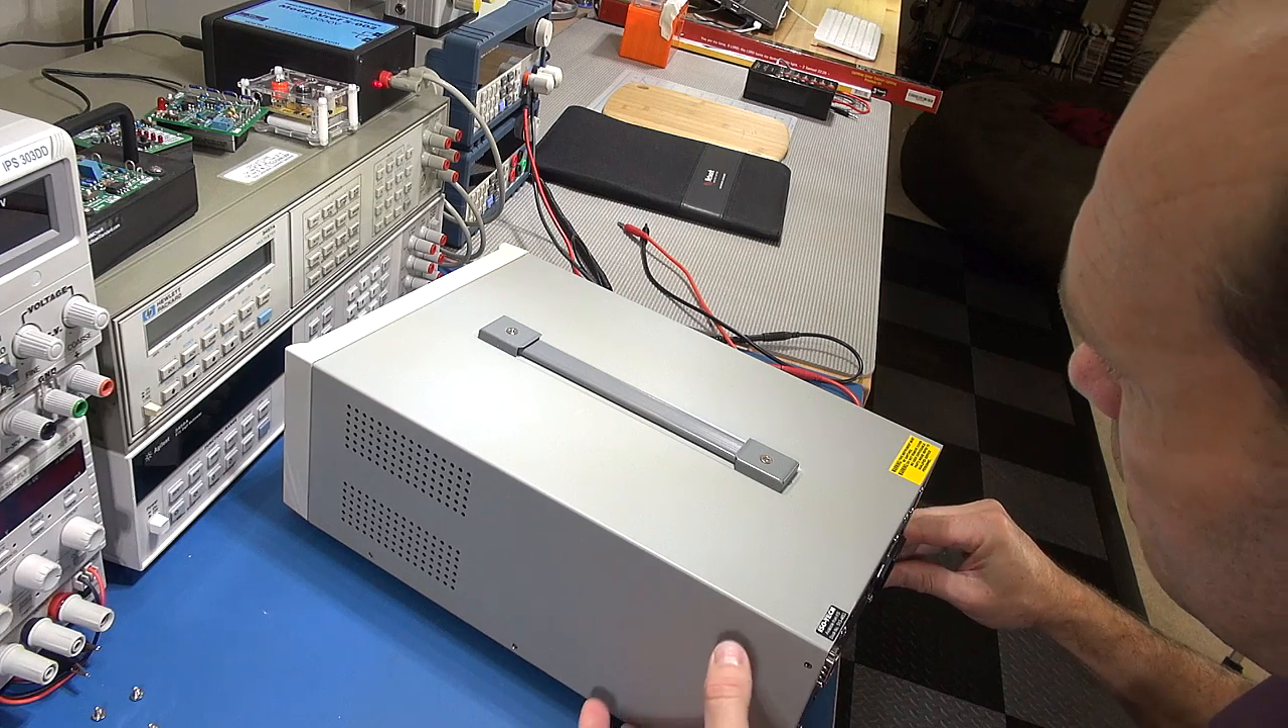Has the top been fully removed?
No.